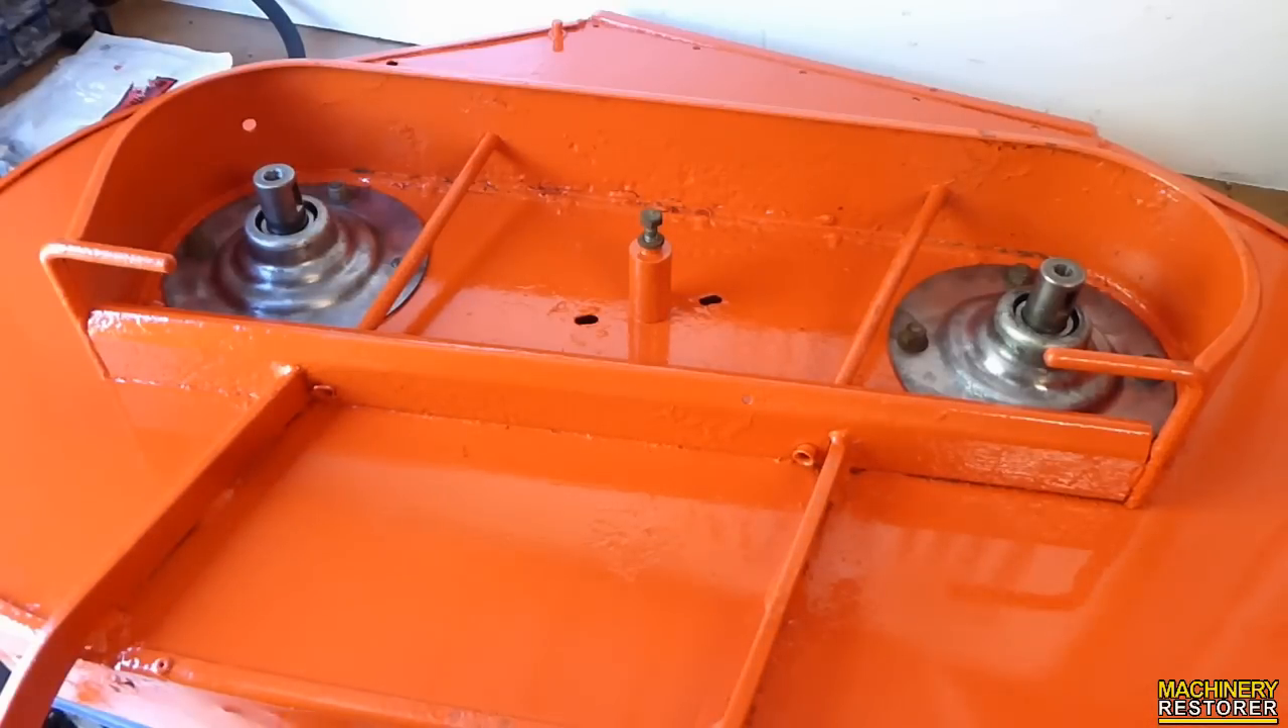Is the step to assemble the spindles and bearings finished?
Yes.